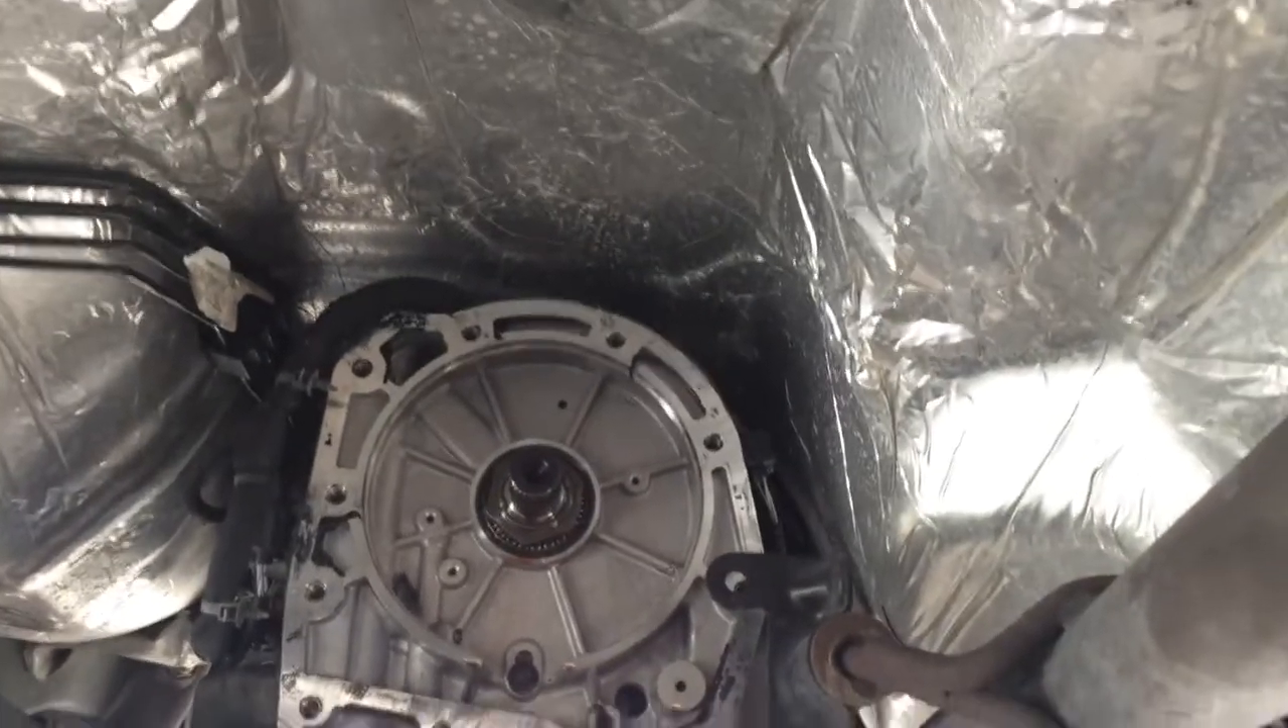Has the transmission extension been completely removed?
Yes.